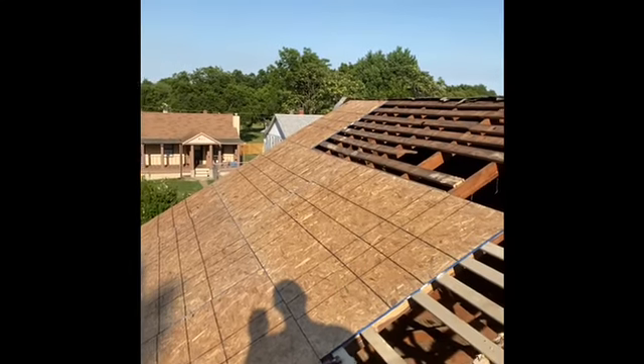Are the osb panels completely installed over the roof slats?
No.